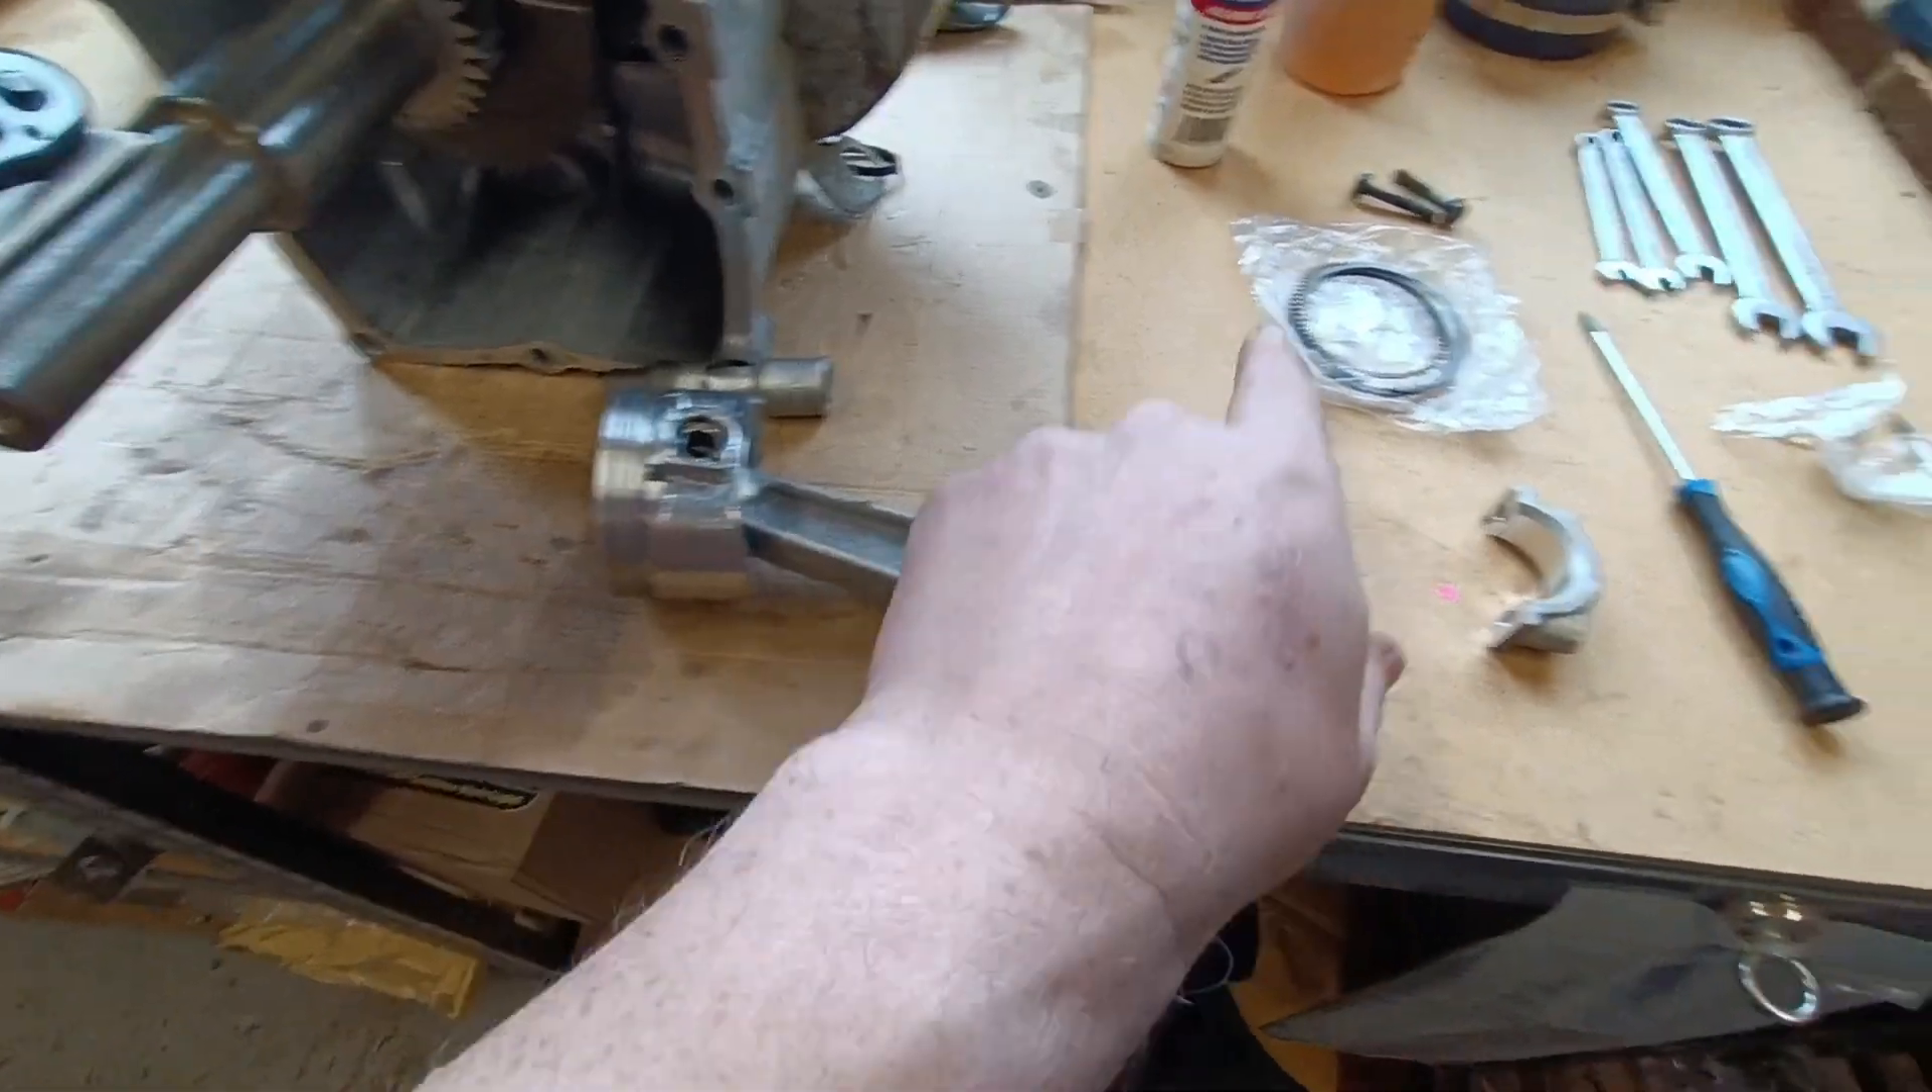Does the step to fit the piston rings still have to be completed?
Yes.